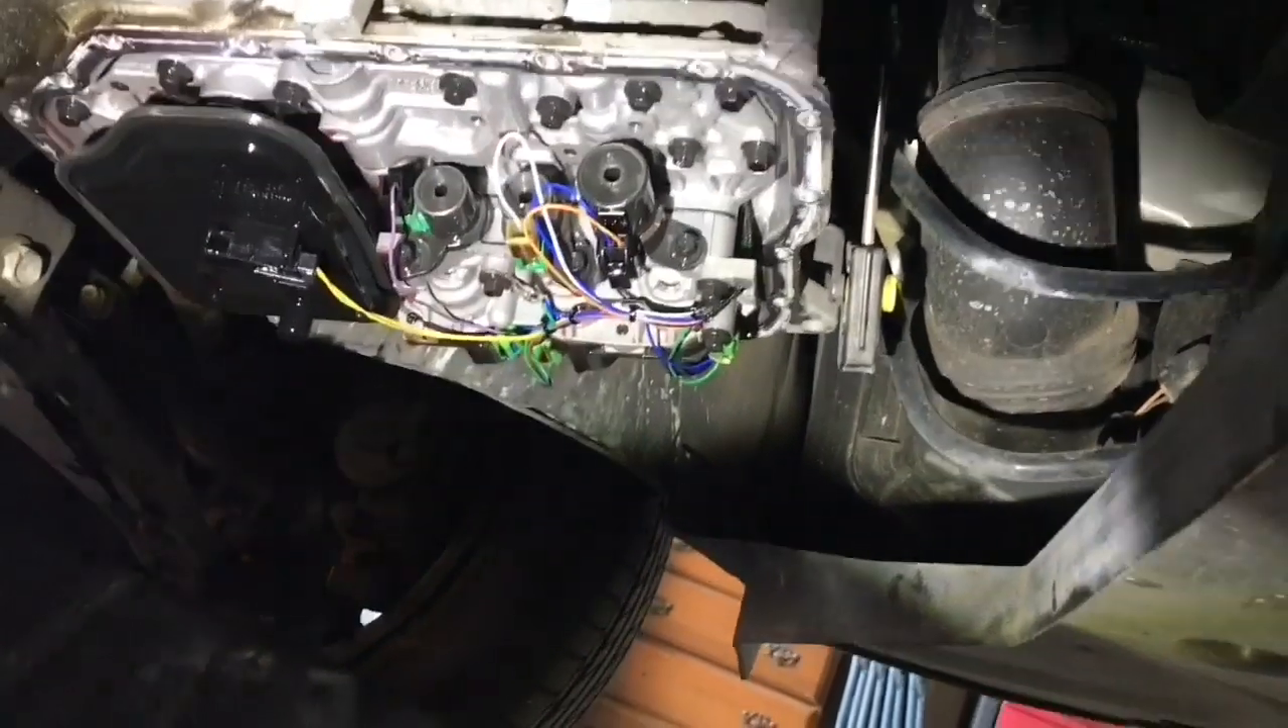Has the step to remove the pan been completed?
Yes.